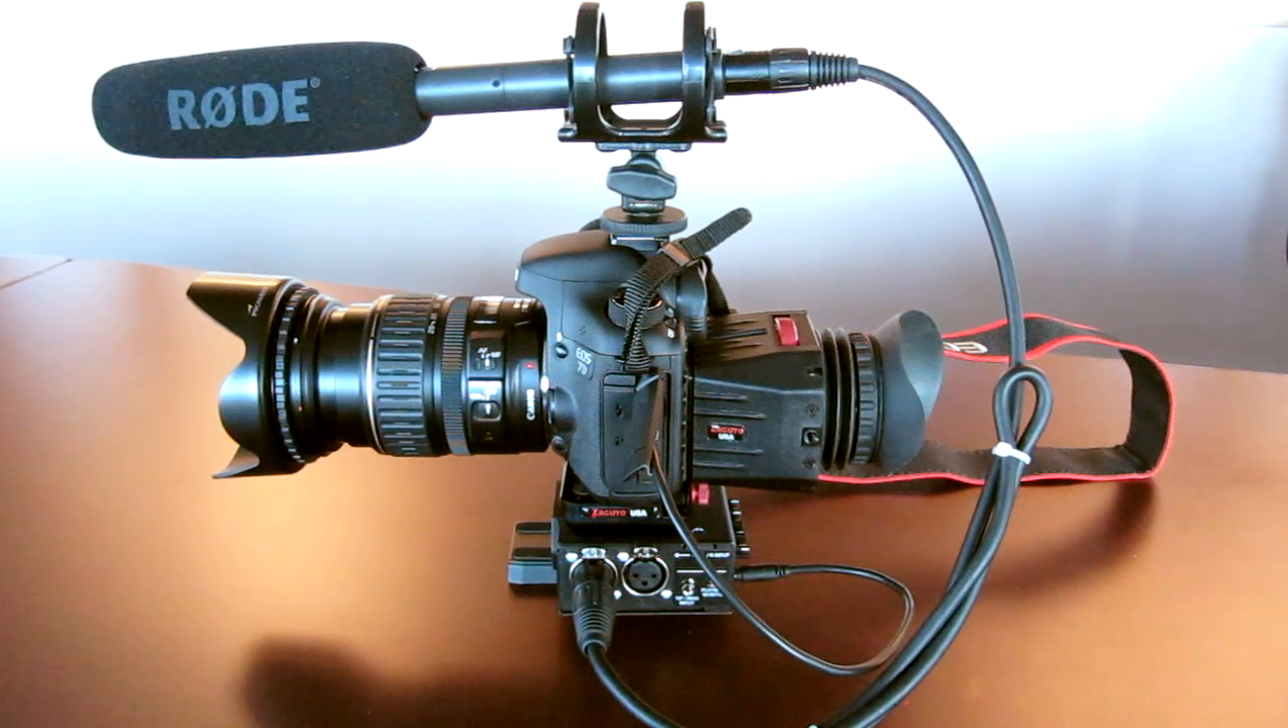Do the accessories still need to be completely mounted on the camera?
No.